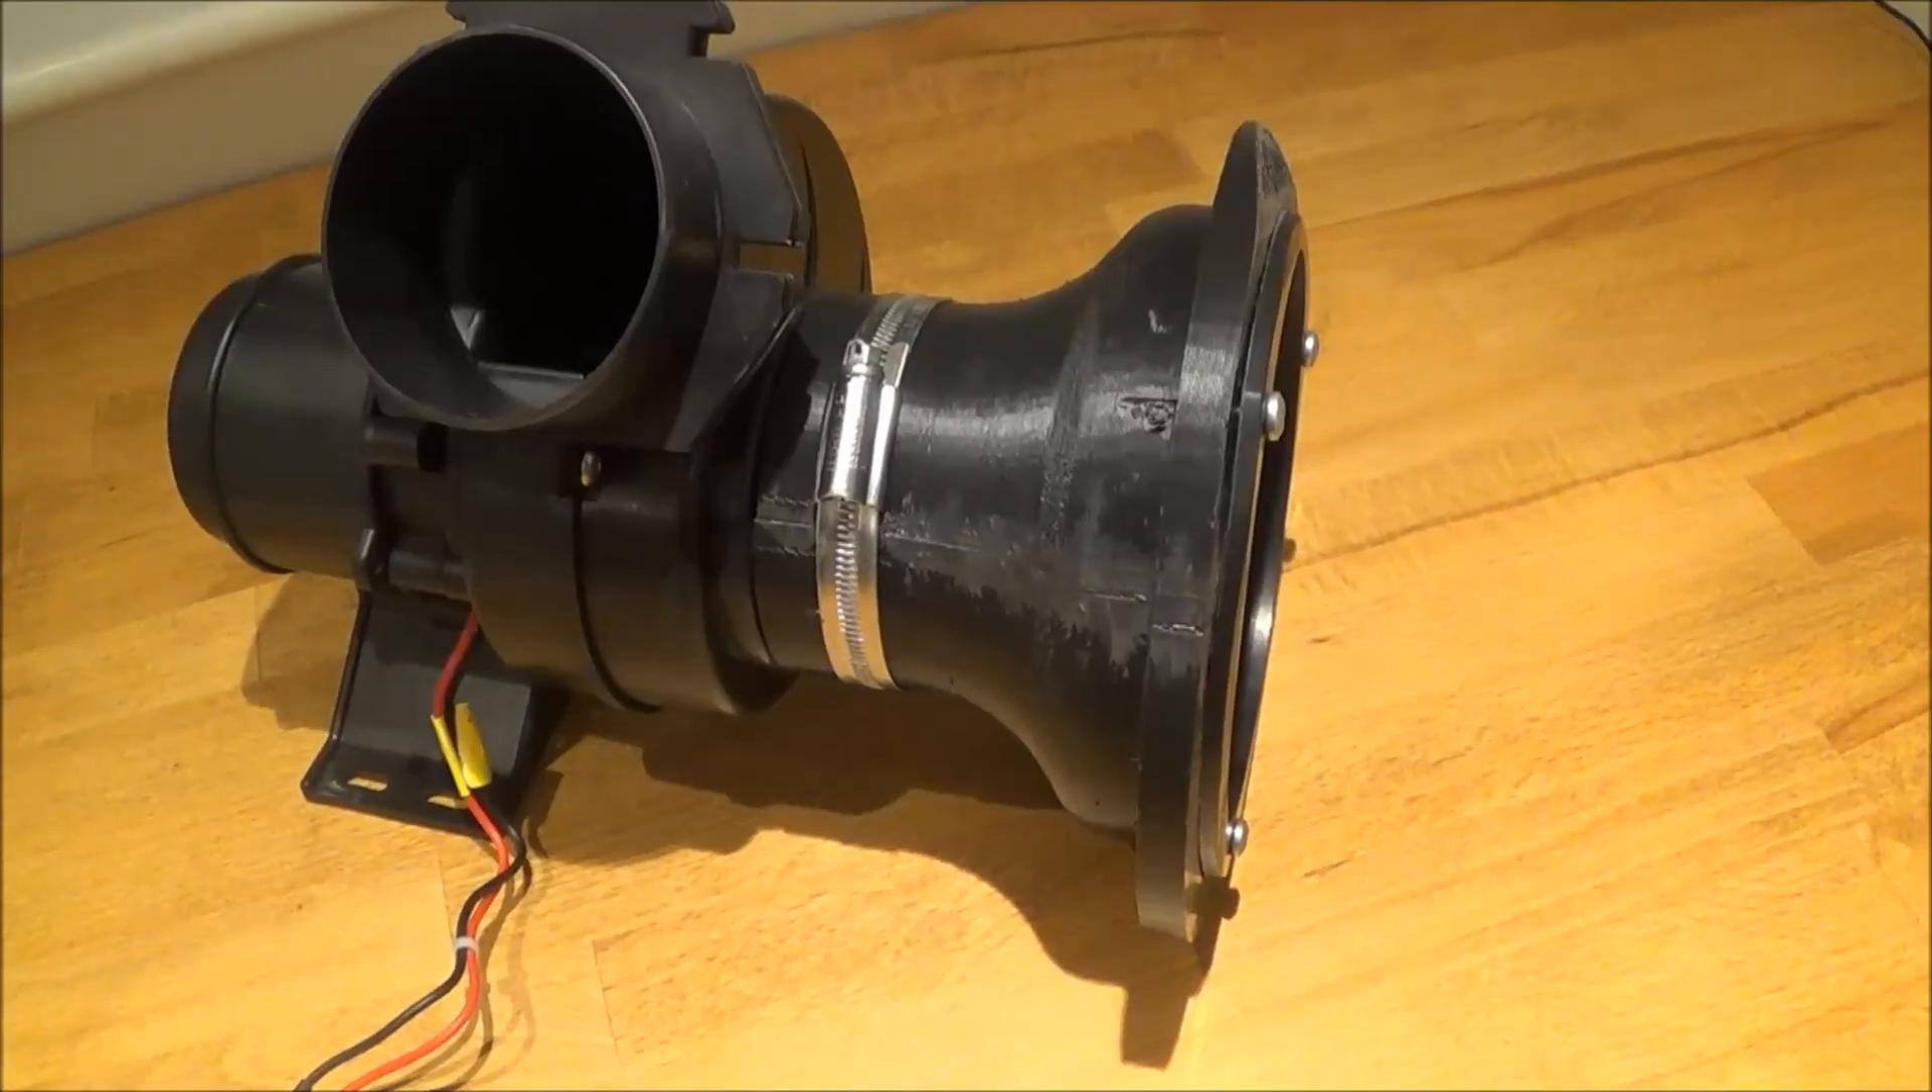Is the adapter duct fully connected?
Yes.